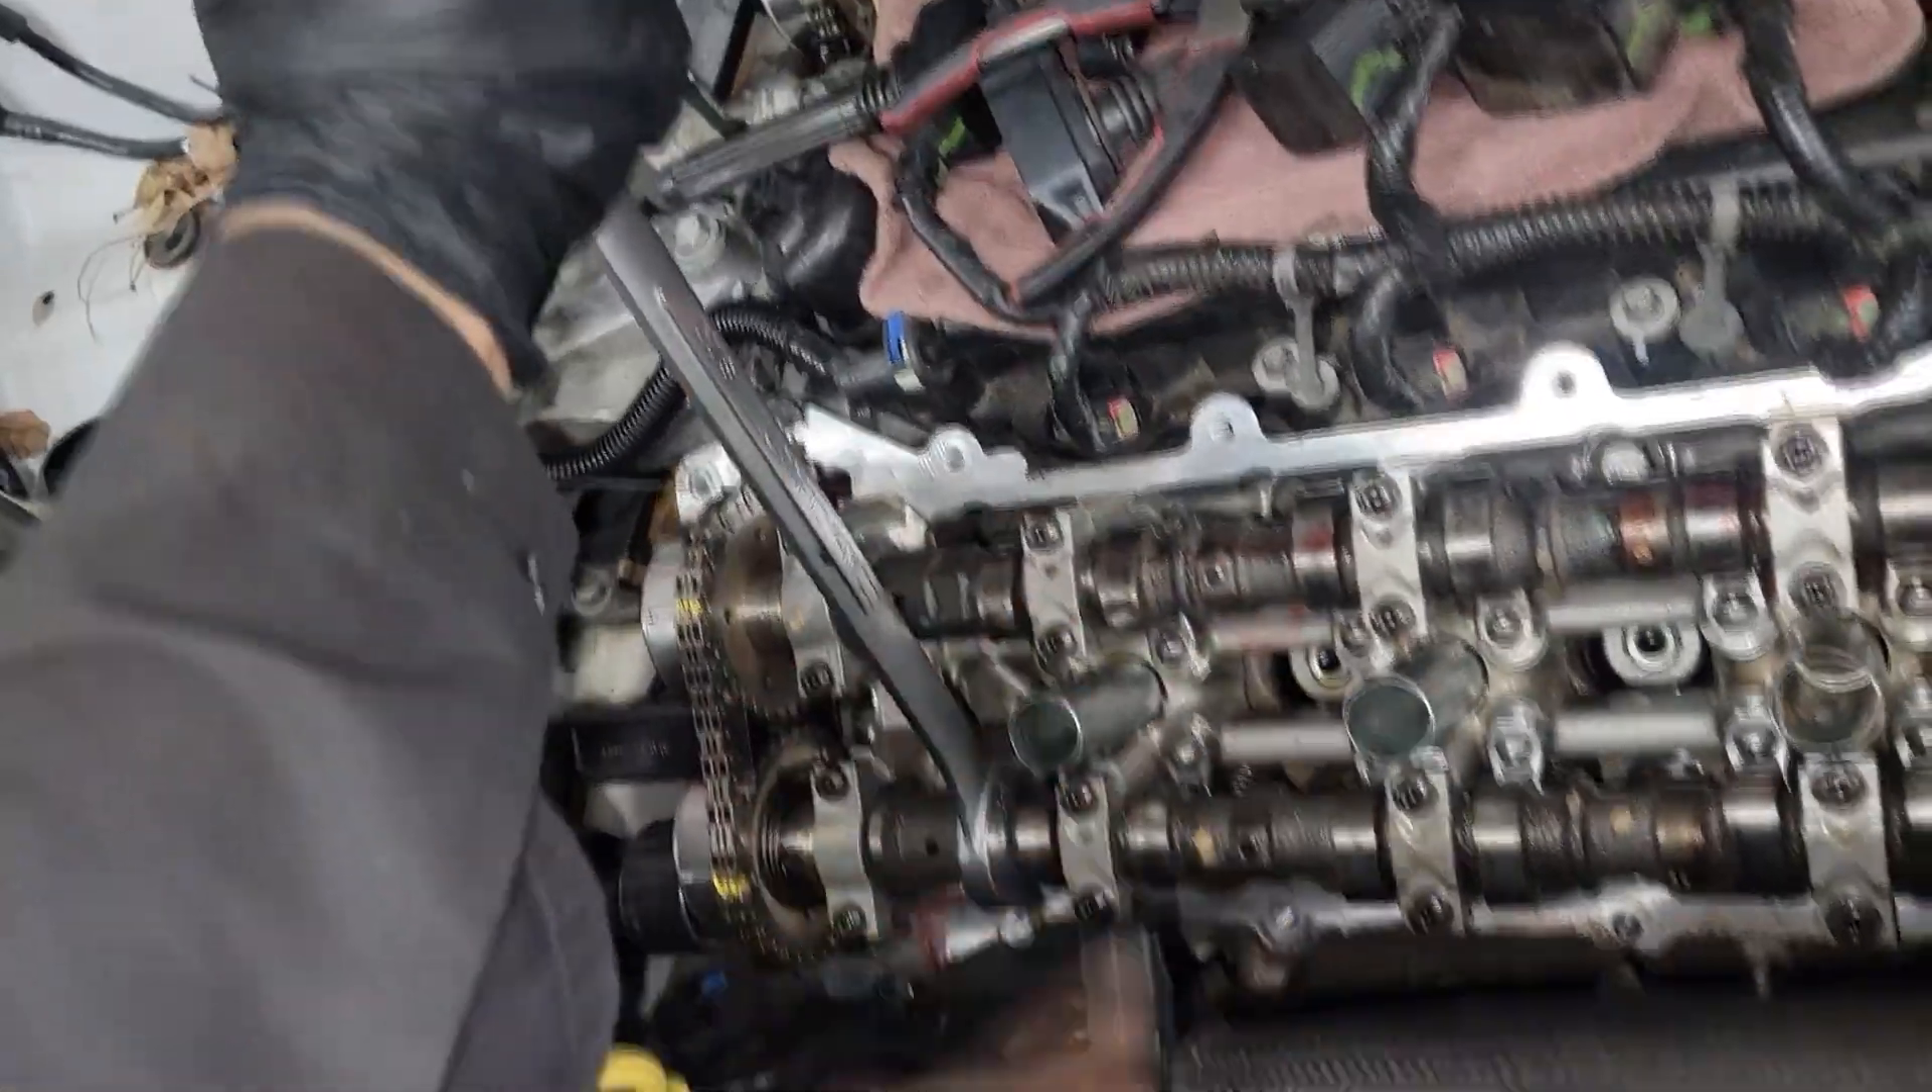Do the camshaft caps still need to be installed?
No.